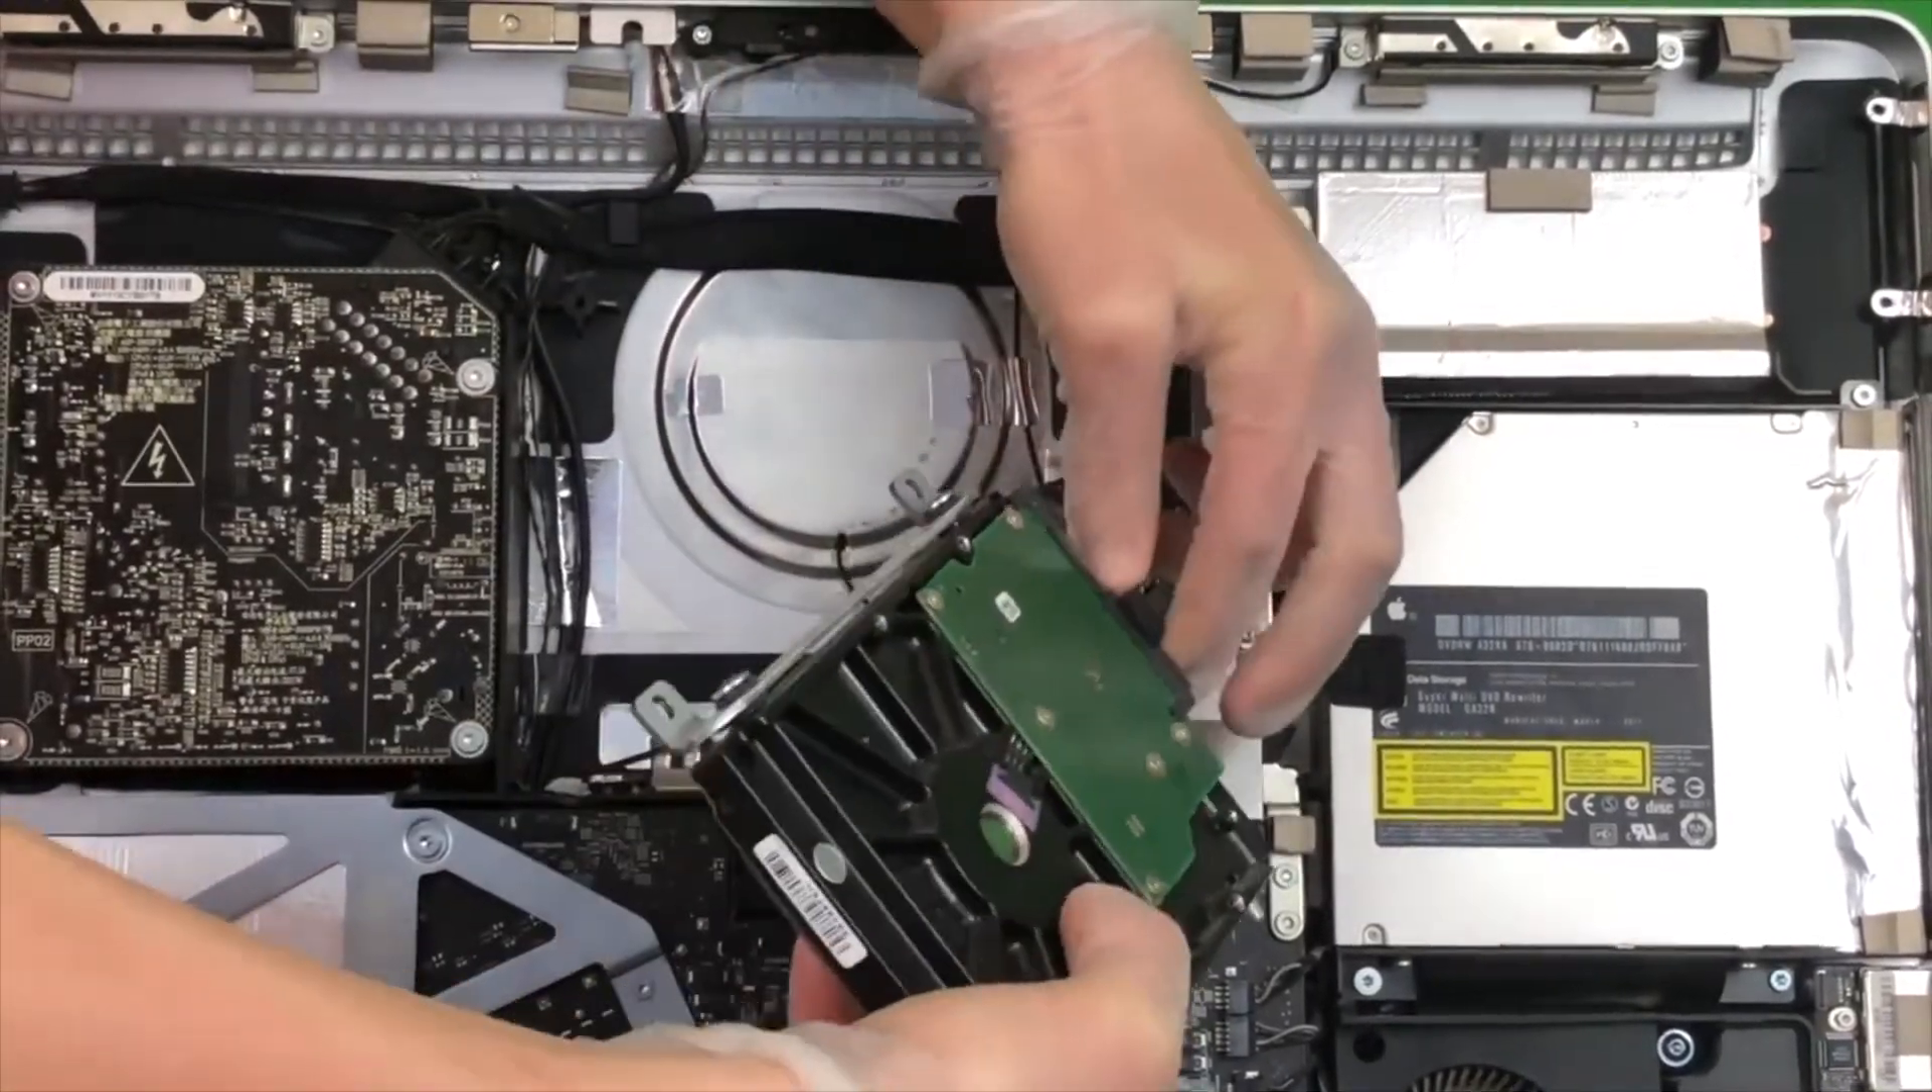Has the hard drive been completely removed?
No.